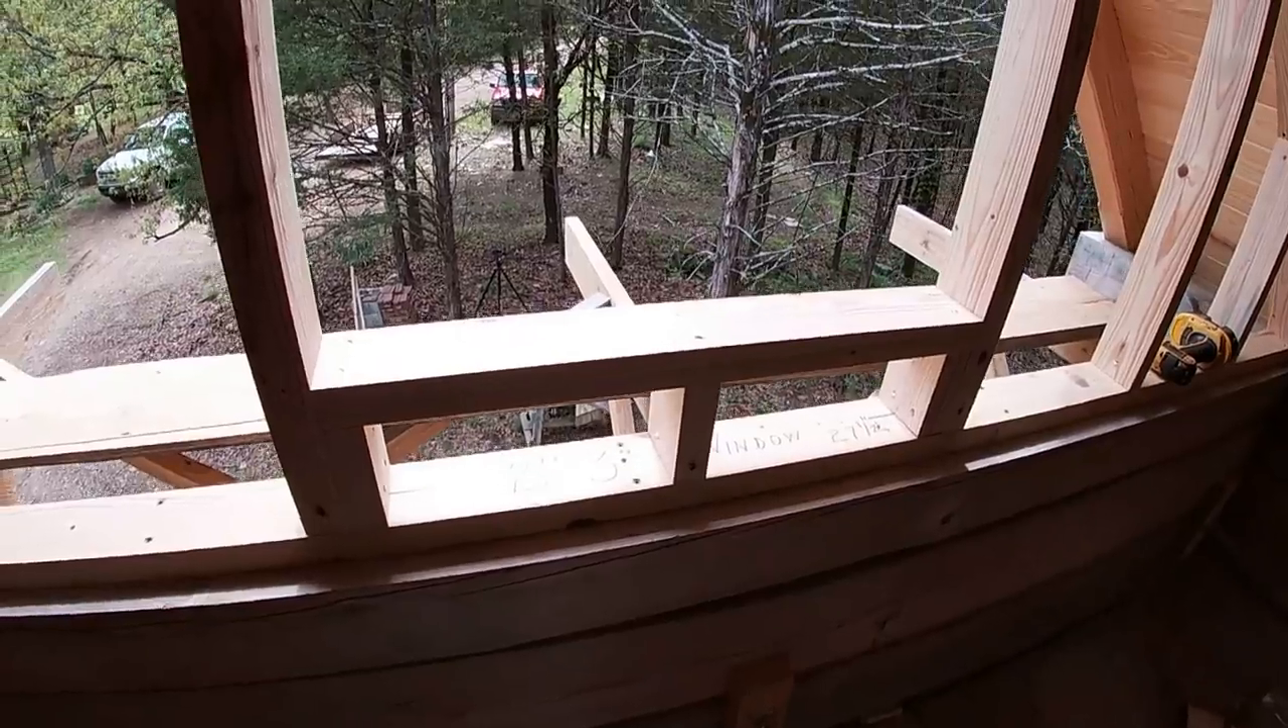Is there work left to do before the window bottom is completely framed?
No.